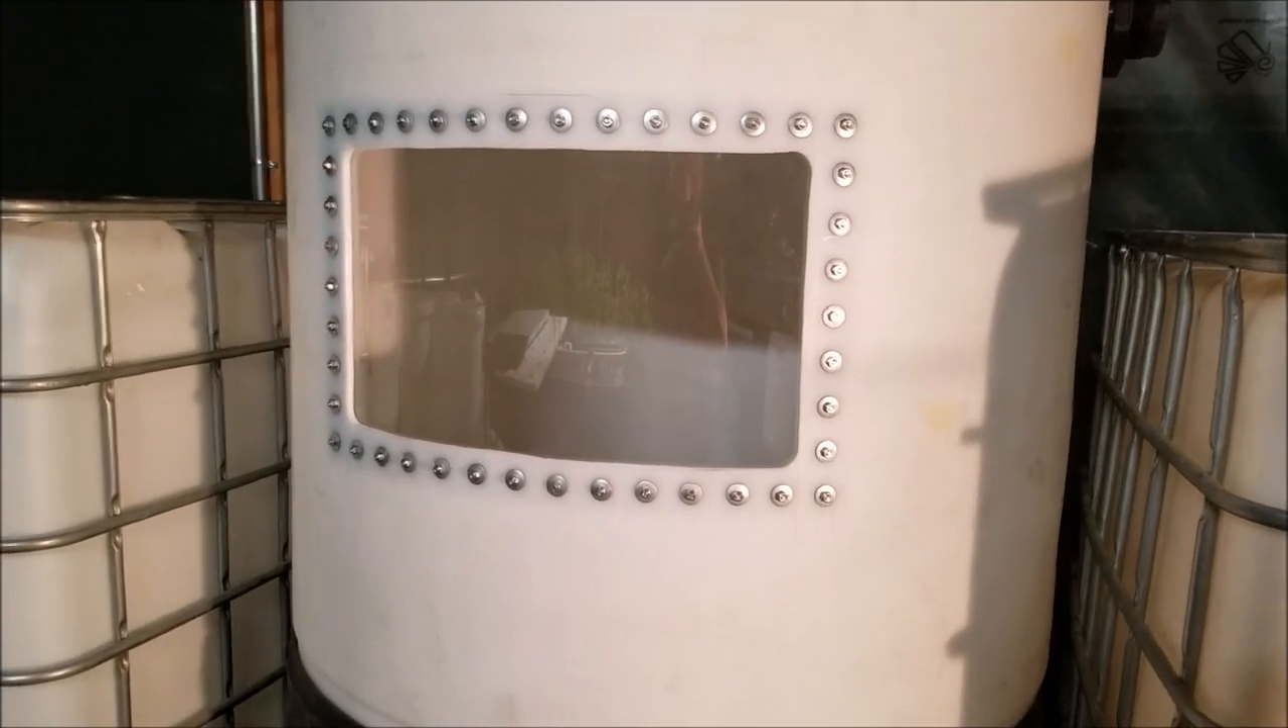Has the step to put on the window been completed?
Yes.